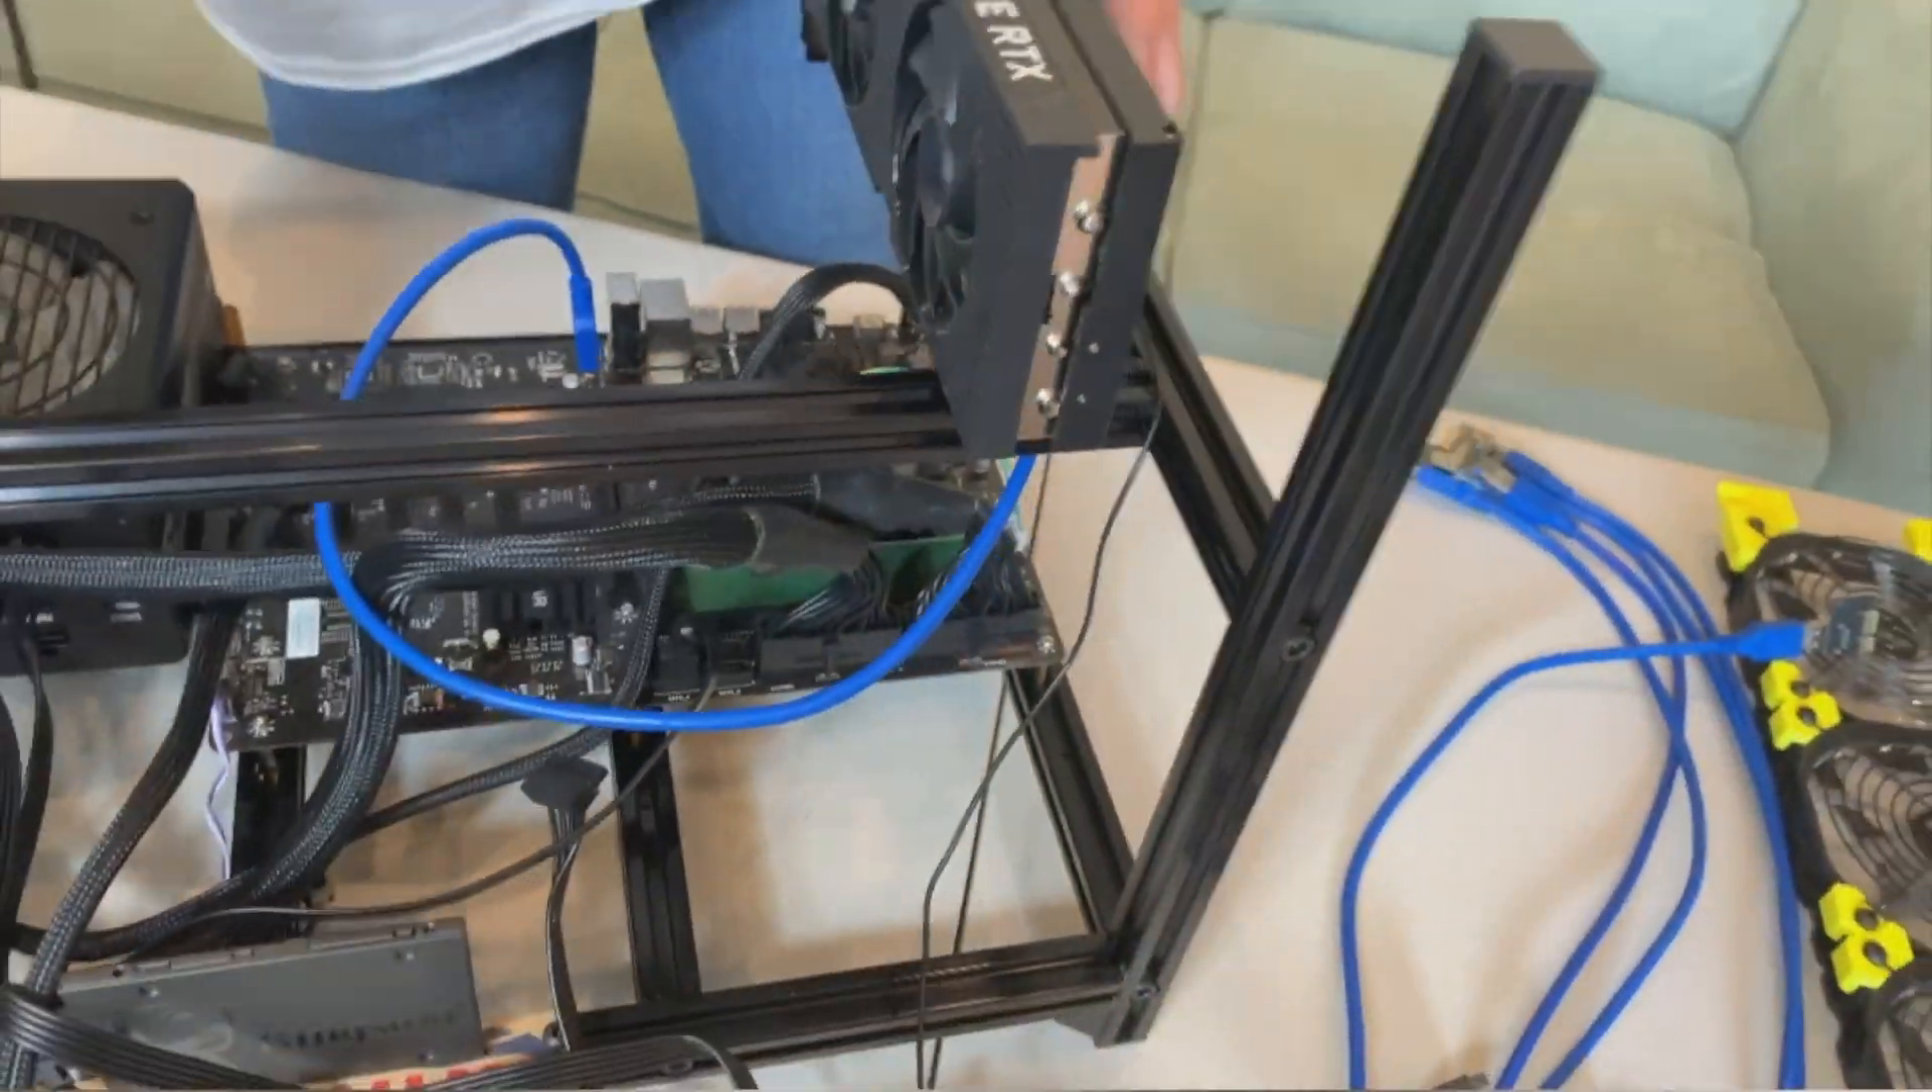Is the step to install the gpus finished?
No.